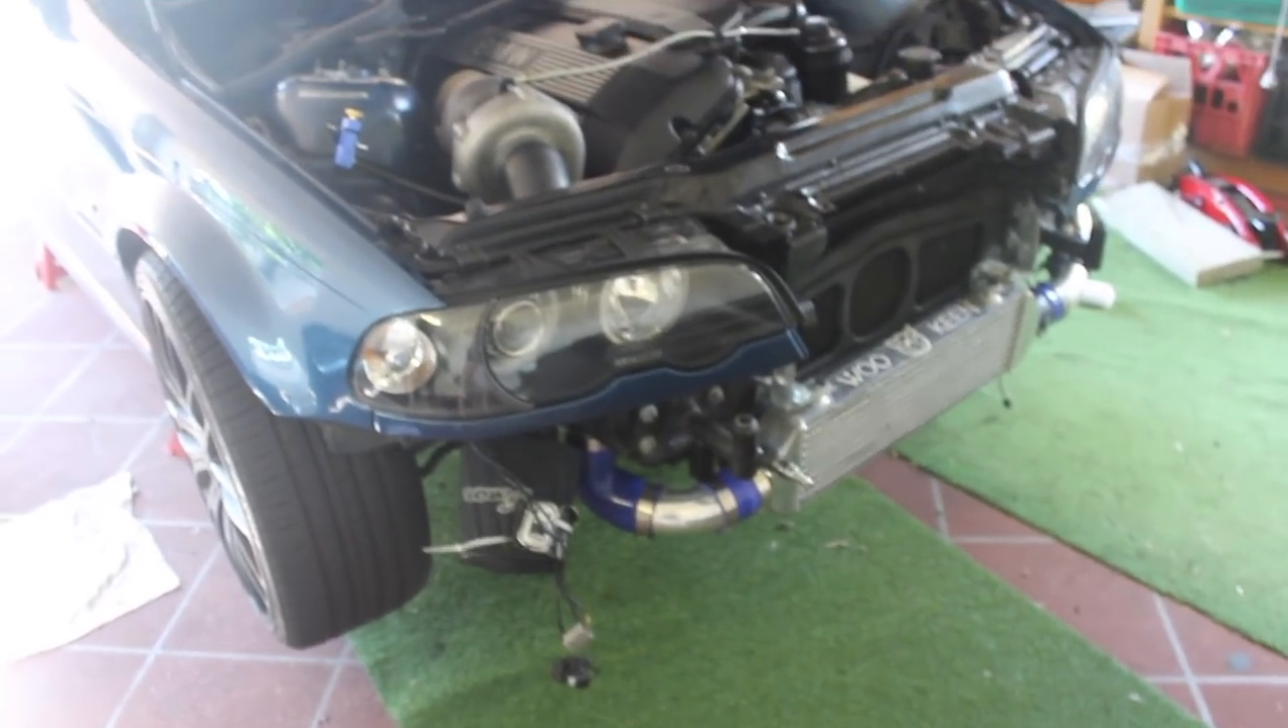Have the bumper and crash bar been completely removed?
Yes.